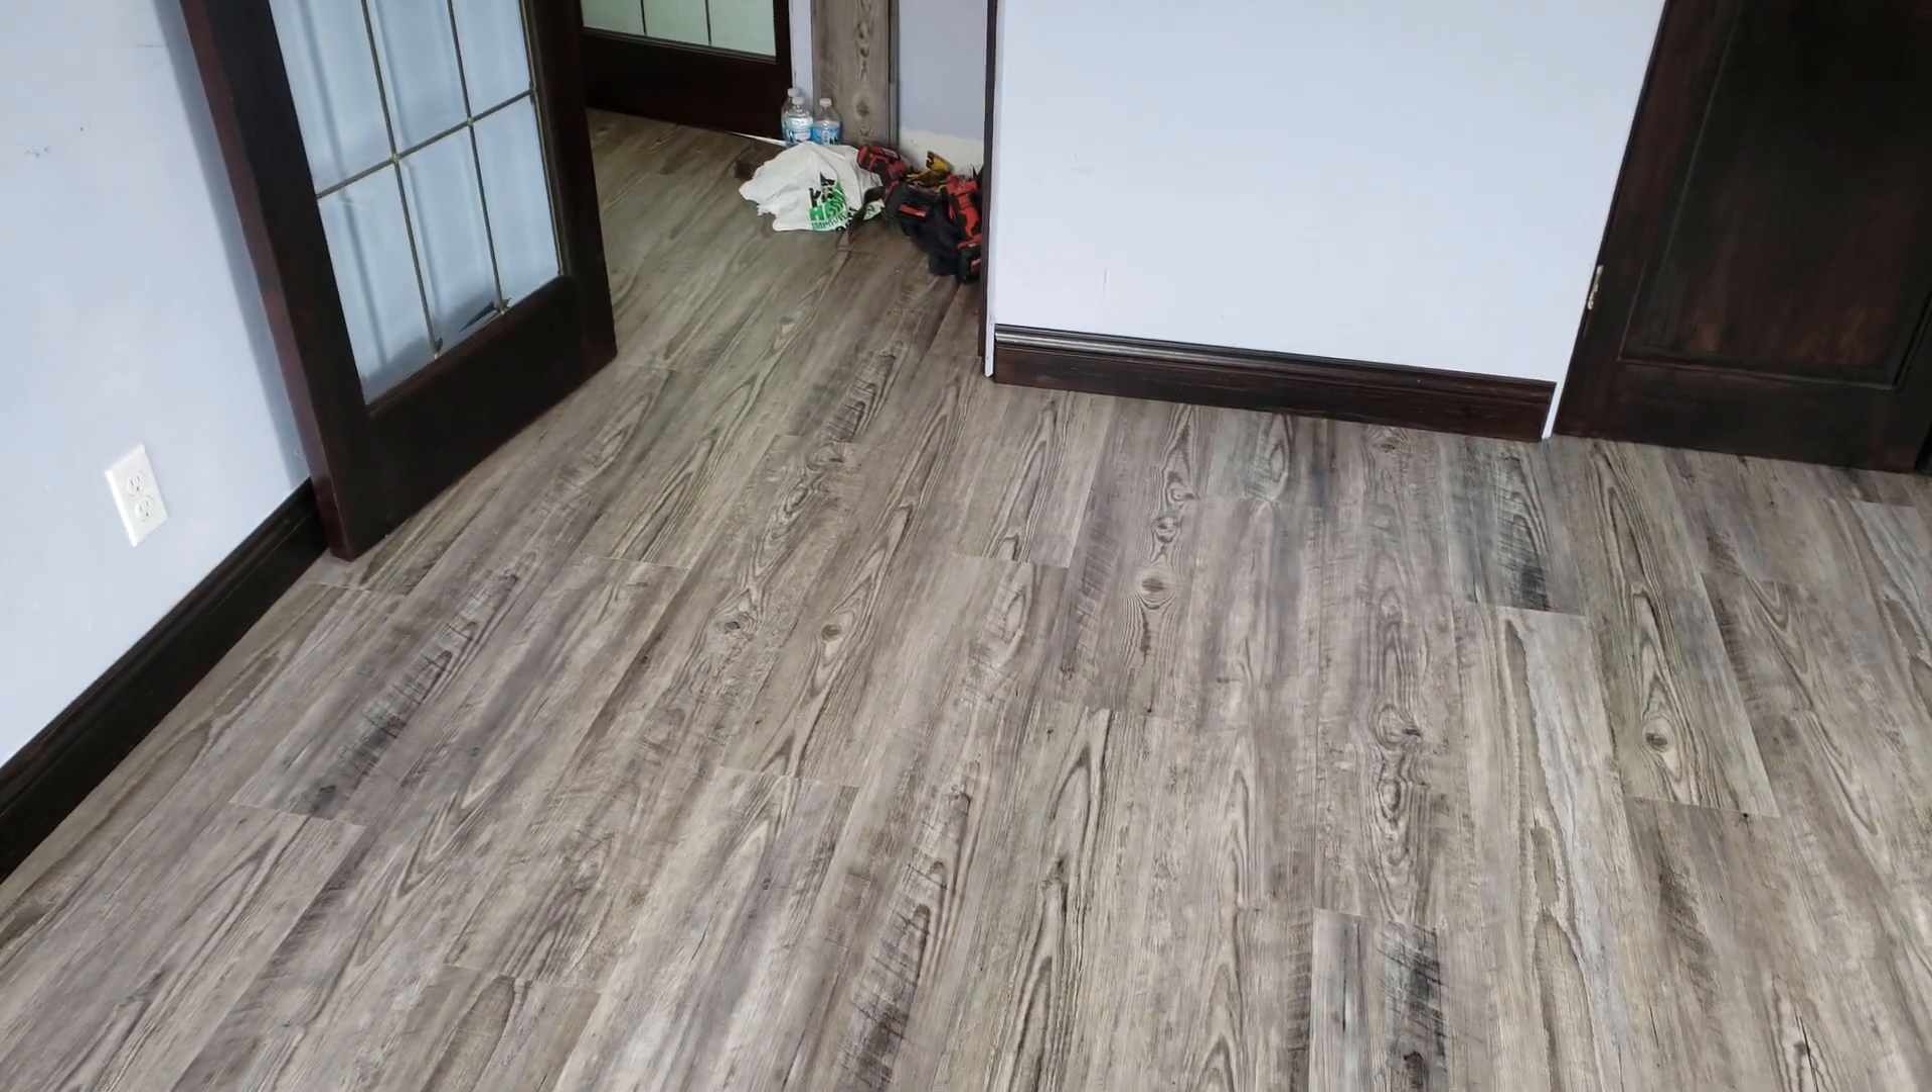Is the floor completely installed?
Yes.